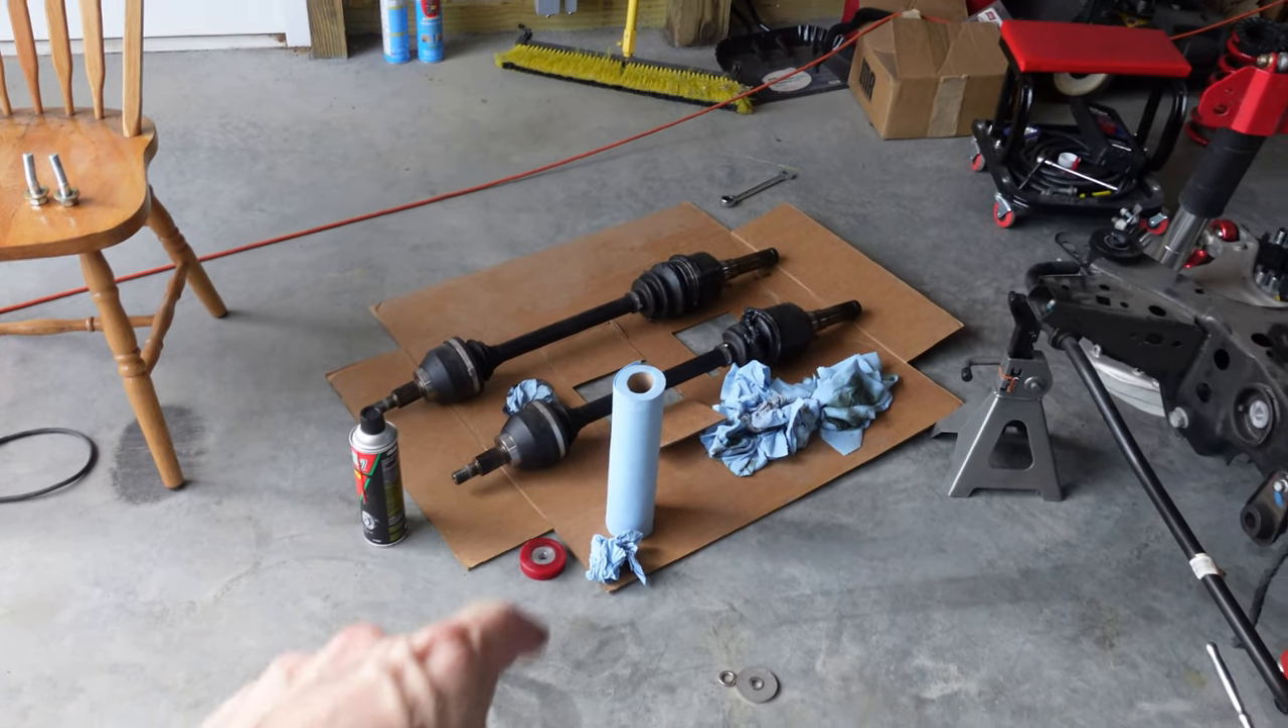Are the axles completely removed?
Yes.